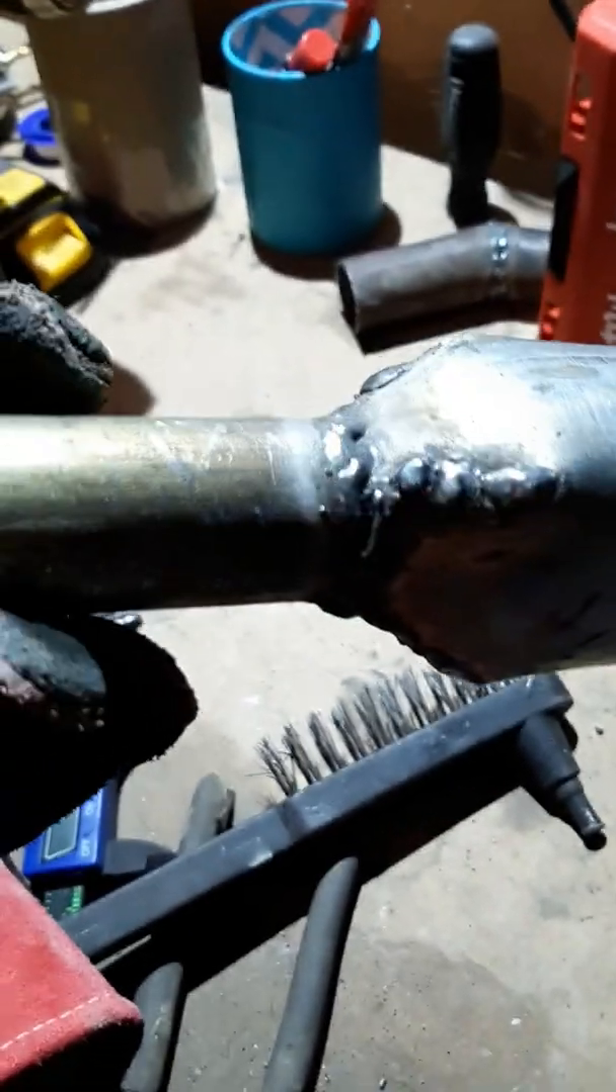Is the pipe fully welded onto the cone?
Yes.